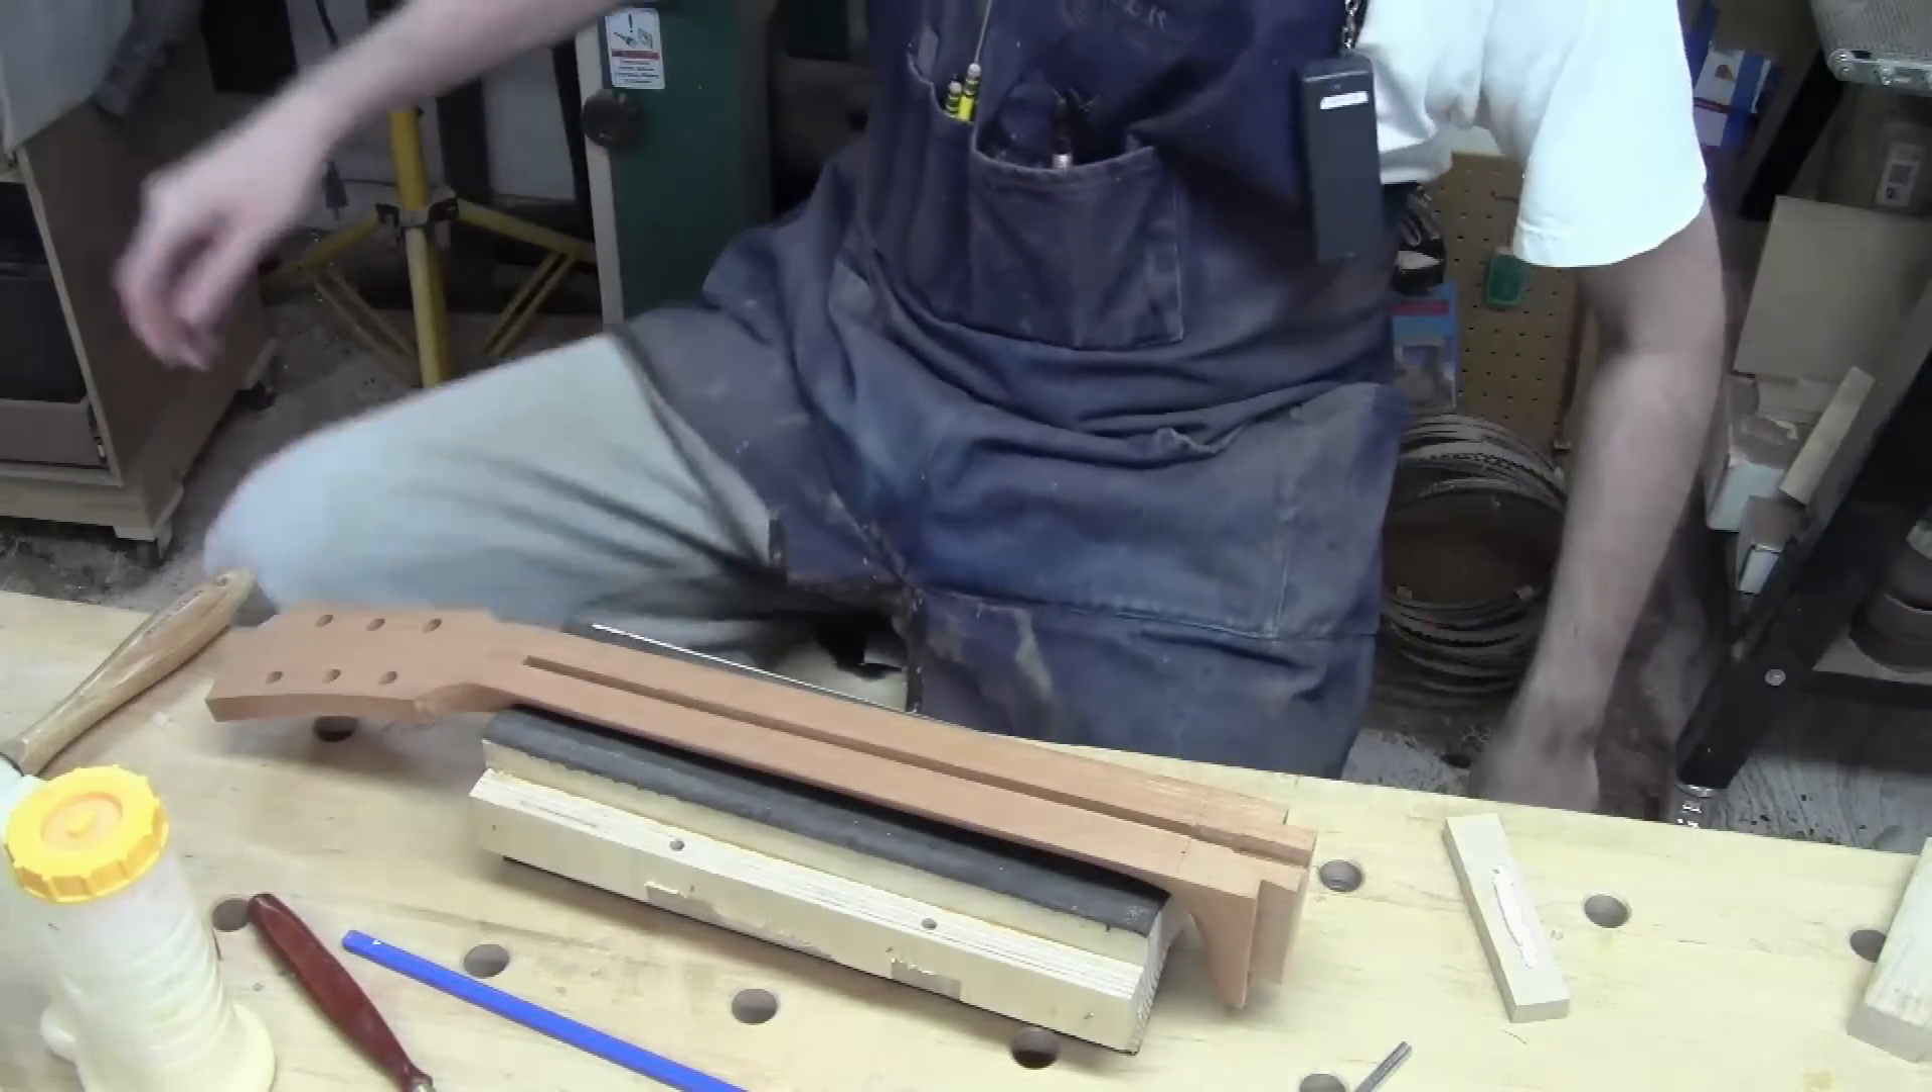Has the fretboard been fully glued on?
No.